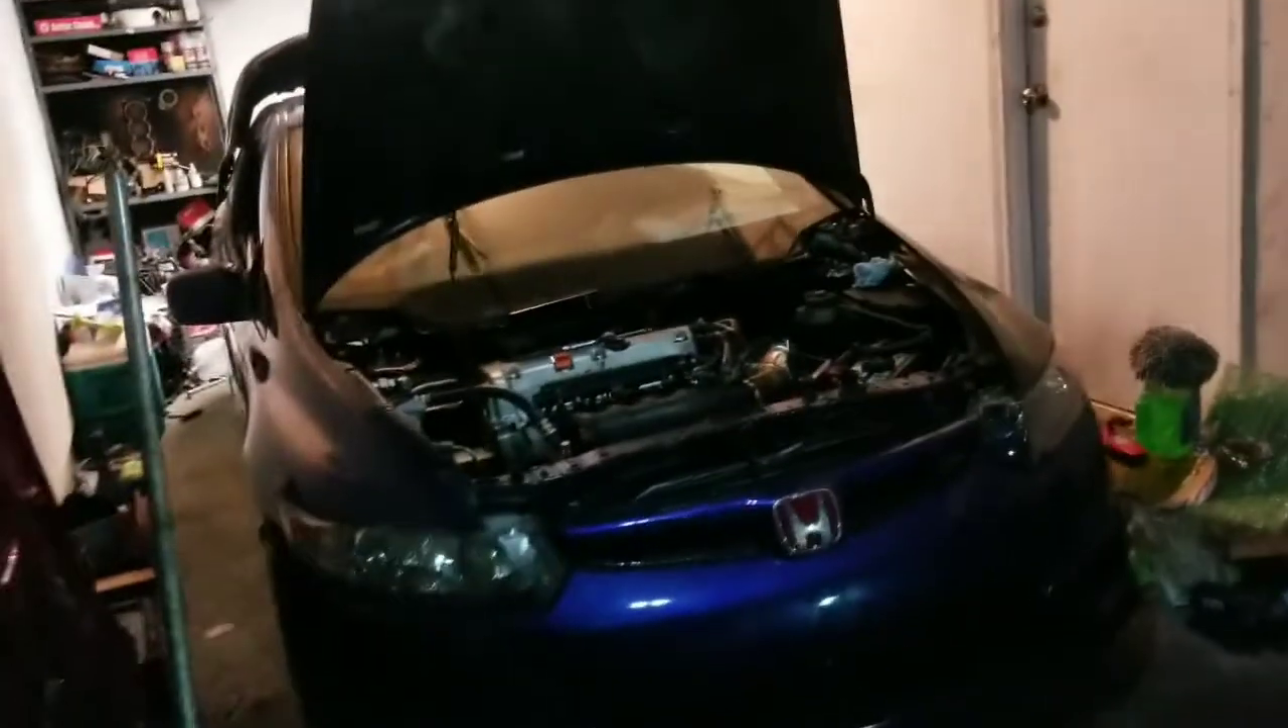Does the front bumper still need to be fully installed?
No.